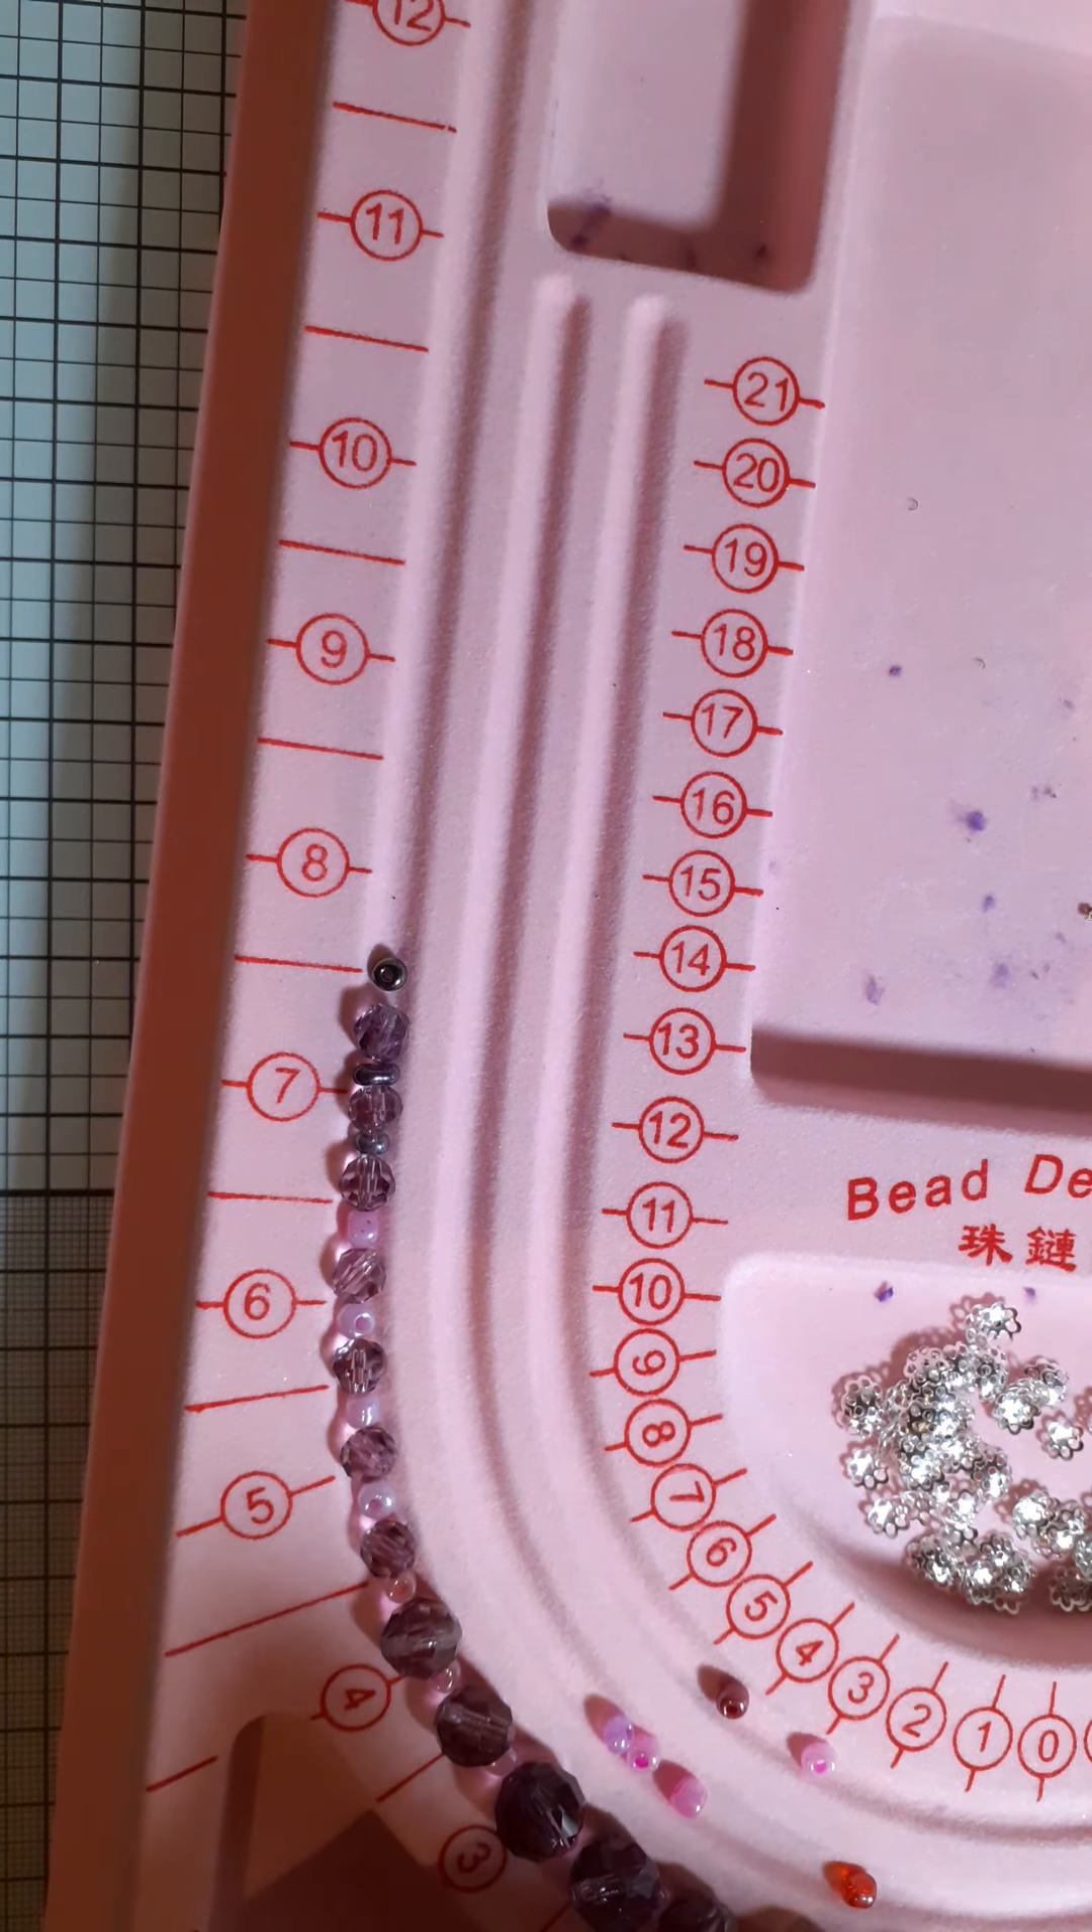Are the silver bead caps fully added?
No.